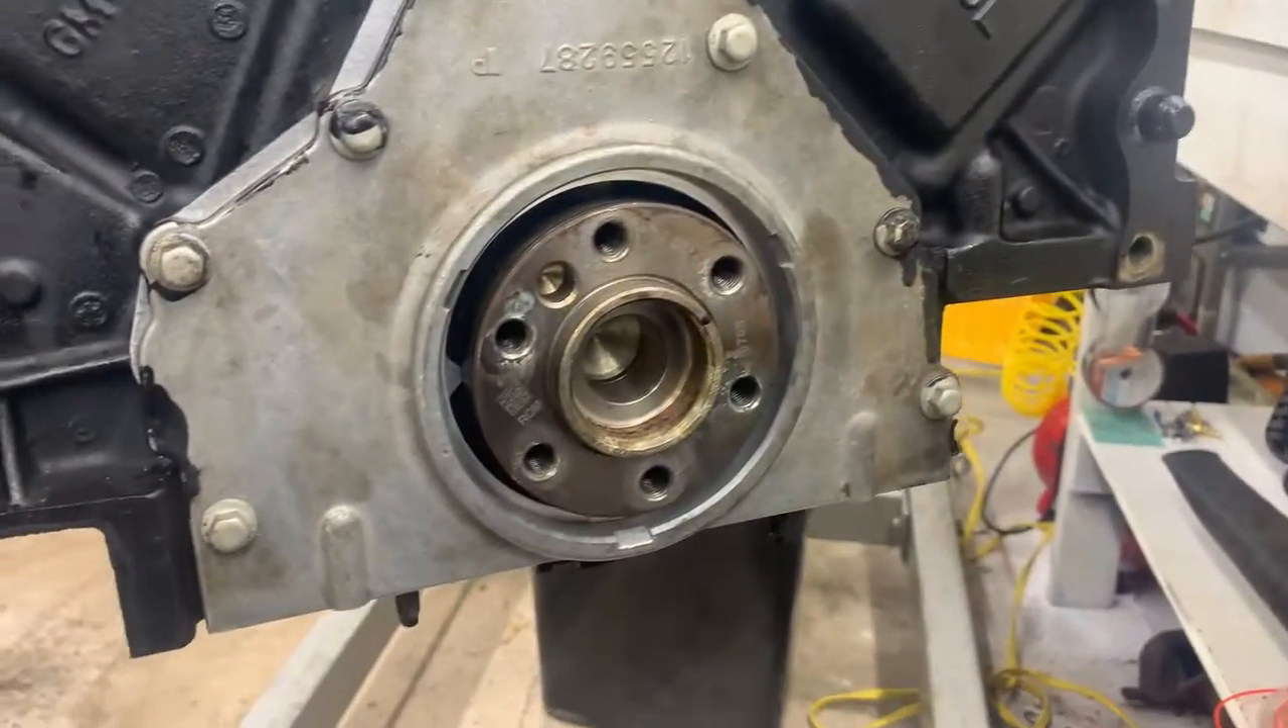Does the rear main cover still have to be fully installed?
No.